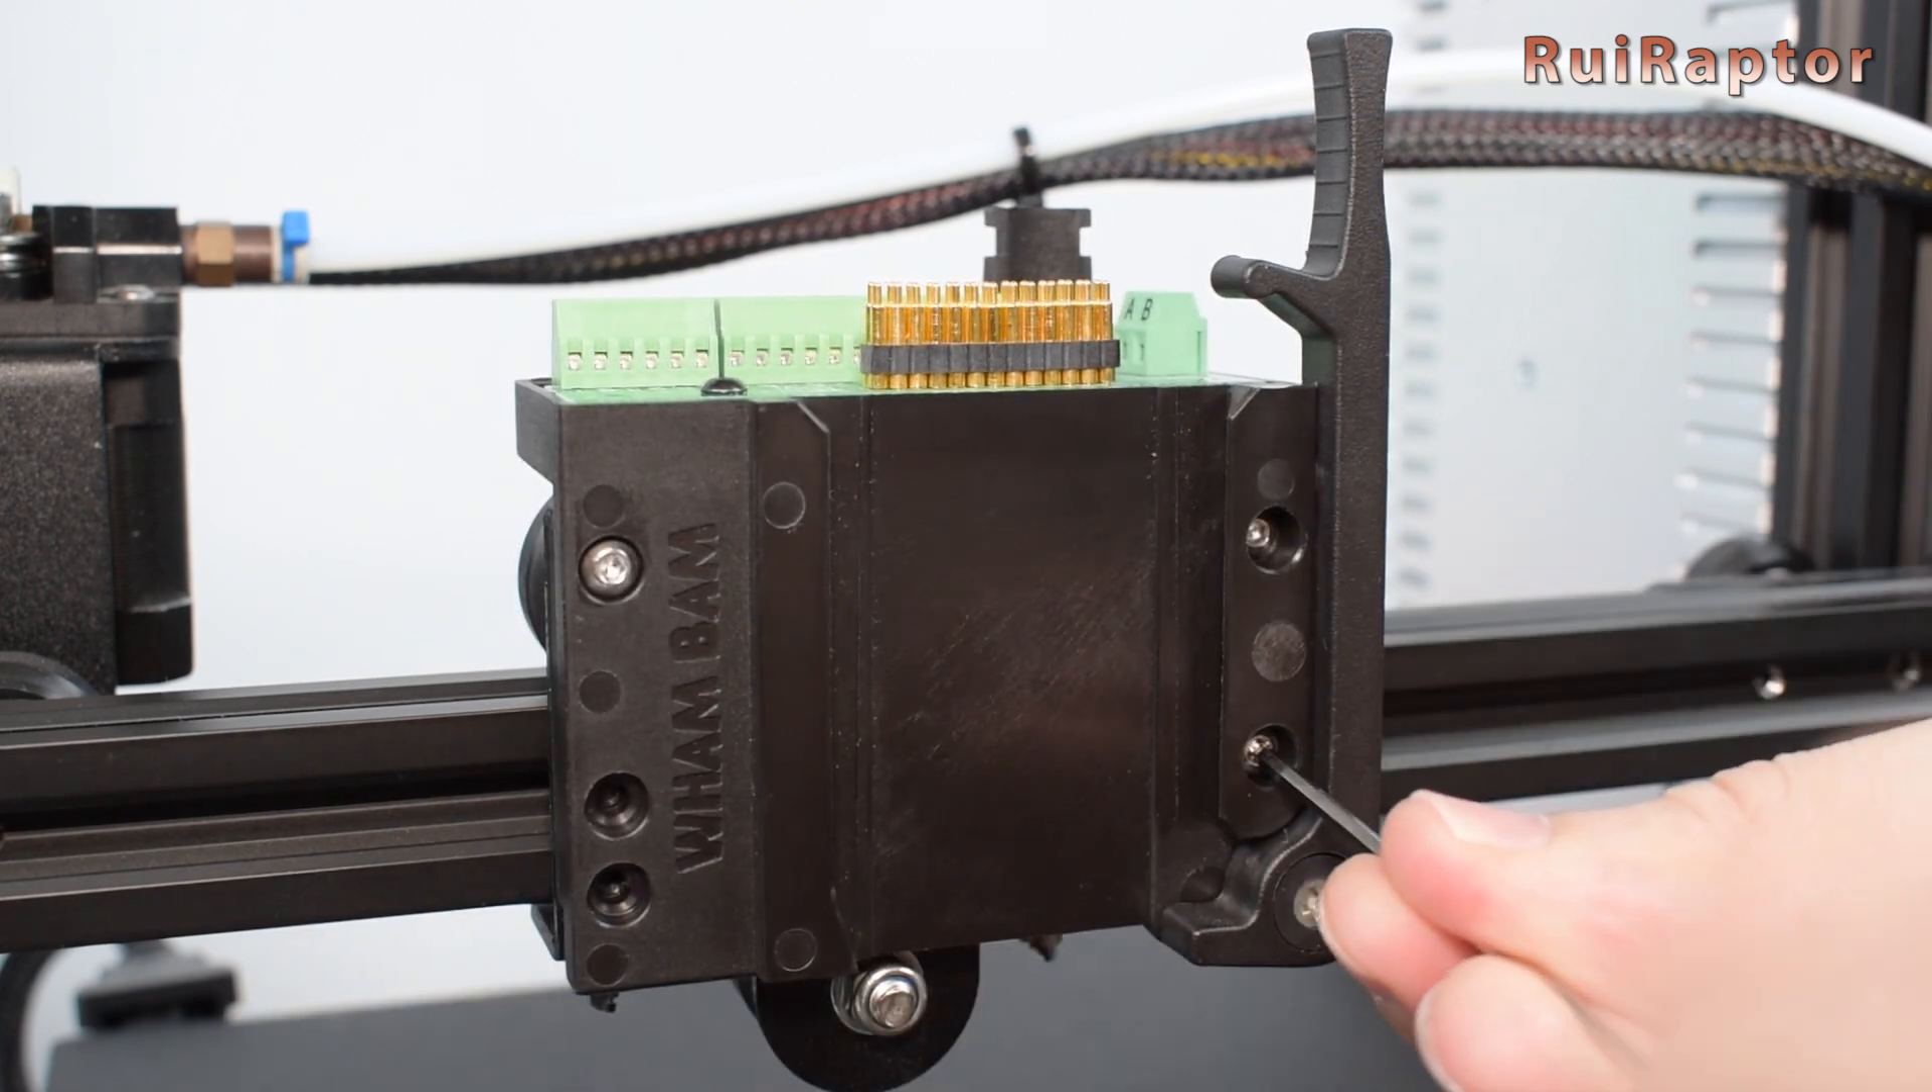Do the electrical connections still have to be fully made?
Yes.